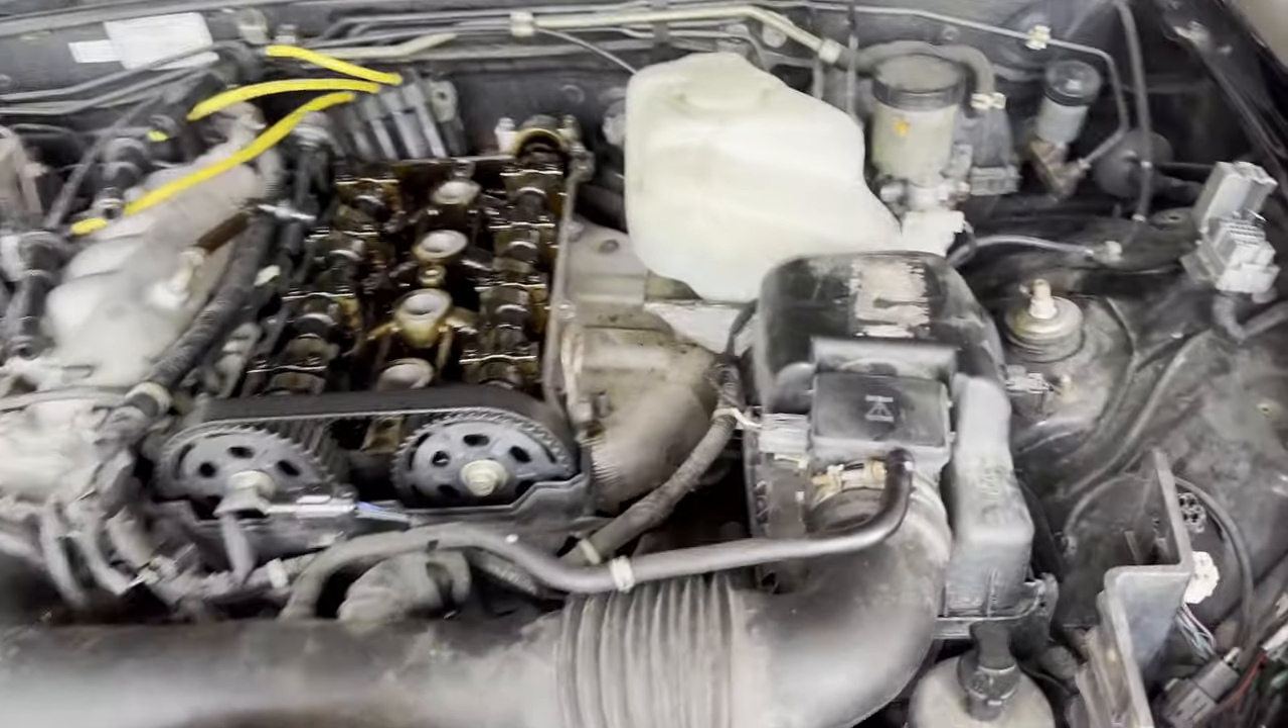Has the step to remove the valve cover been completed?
Yes.